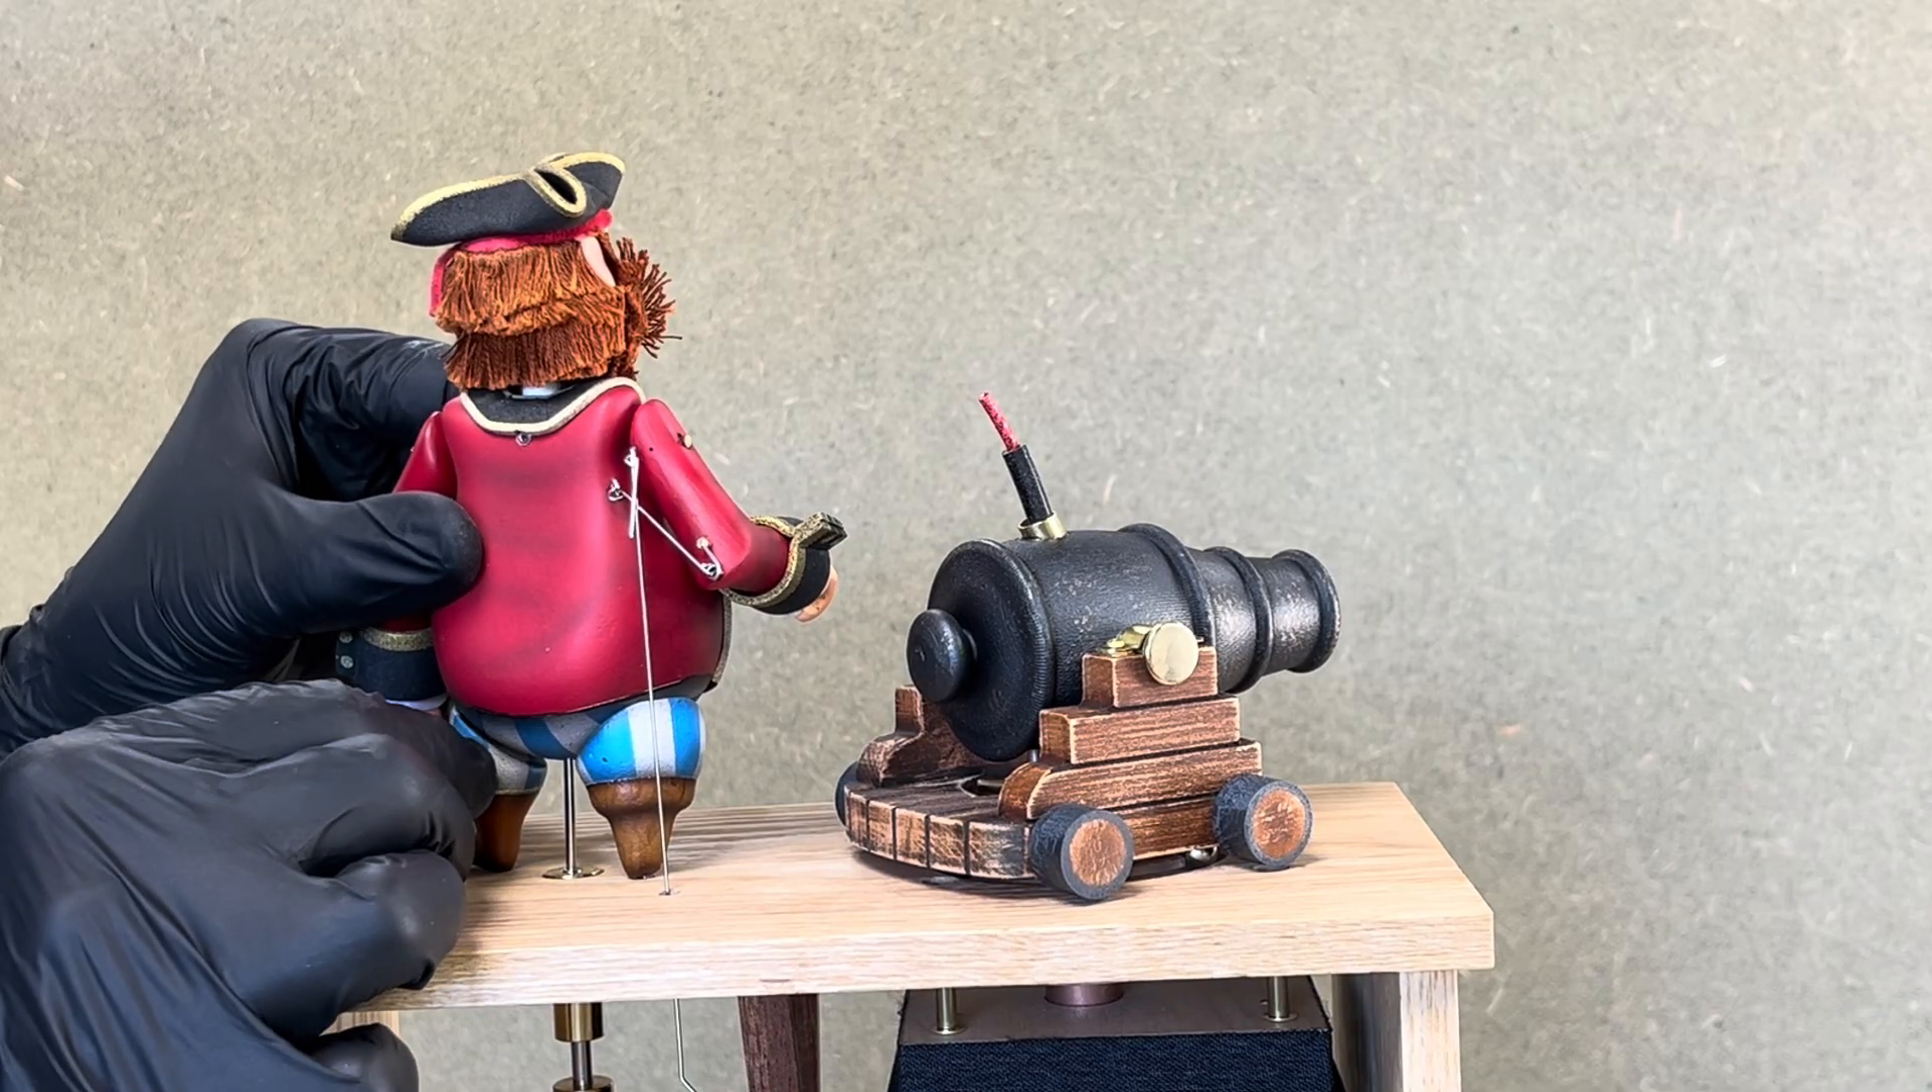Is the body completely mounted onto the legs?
Yes.